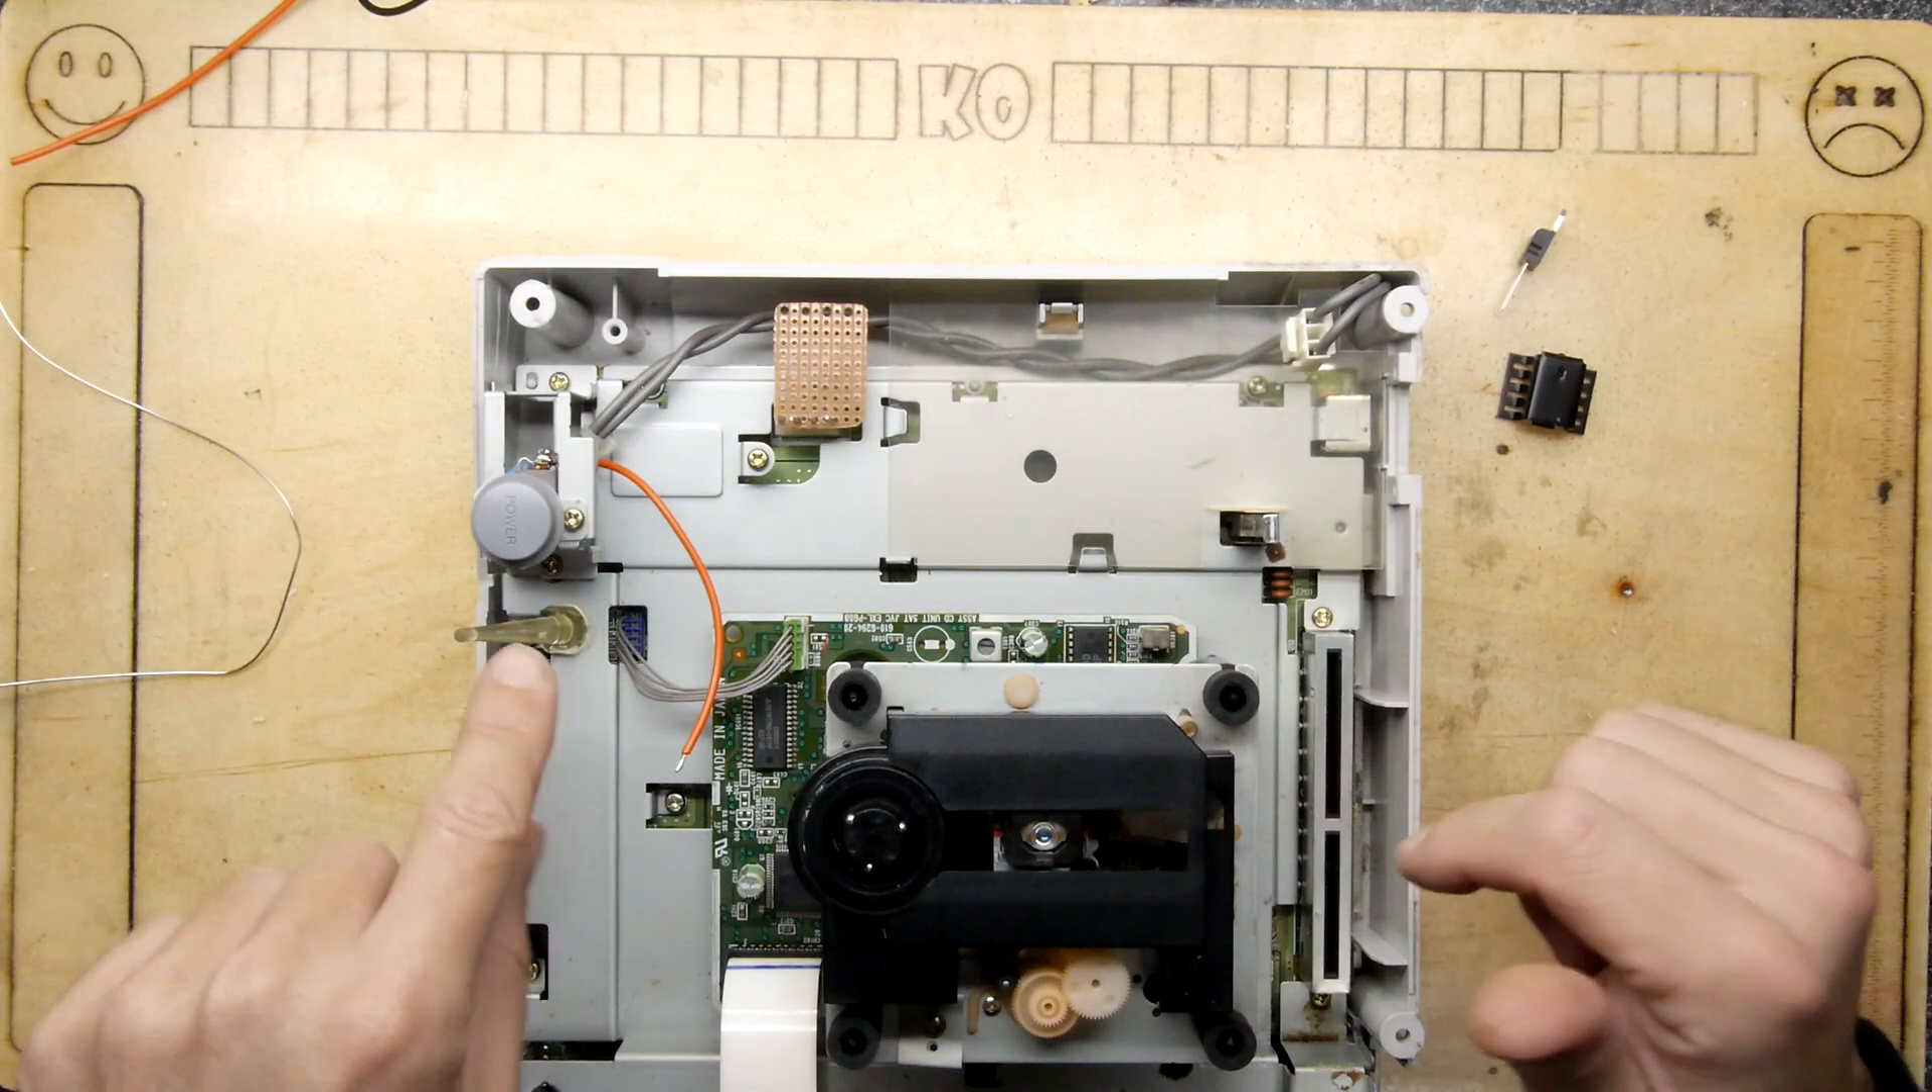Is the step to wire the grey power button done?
No.